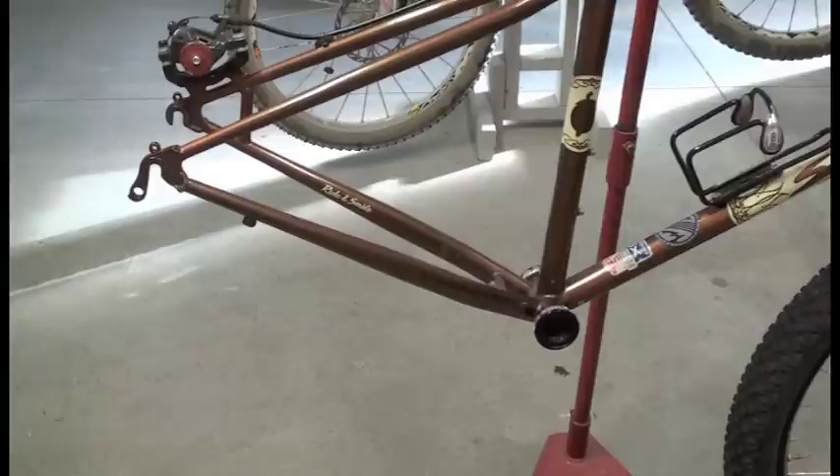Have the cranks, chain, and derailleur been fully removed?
Yes.